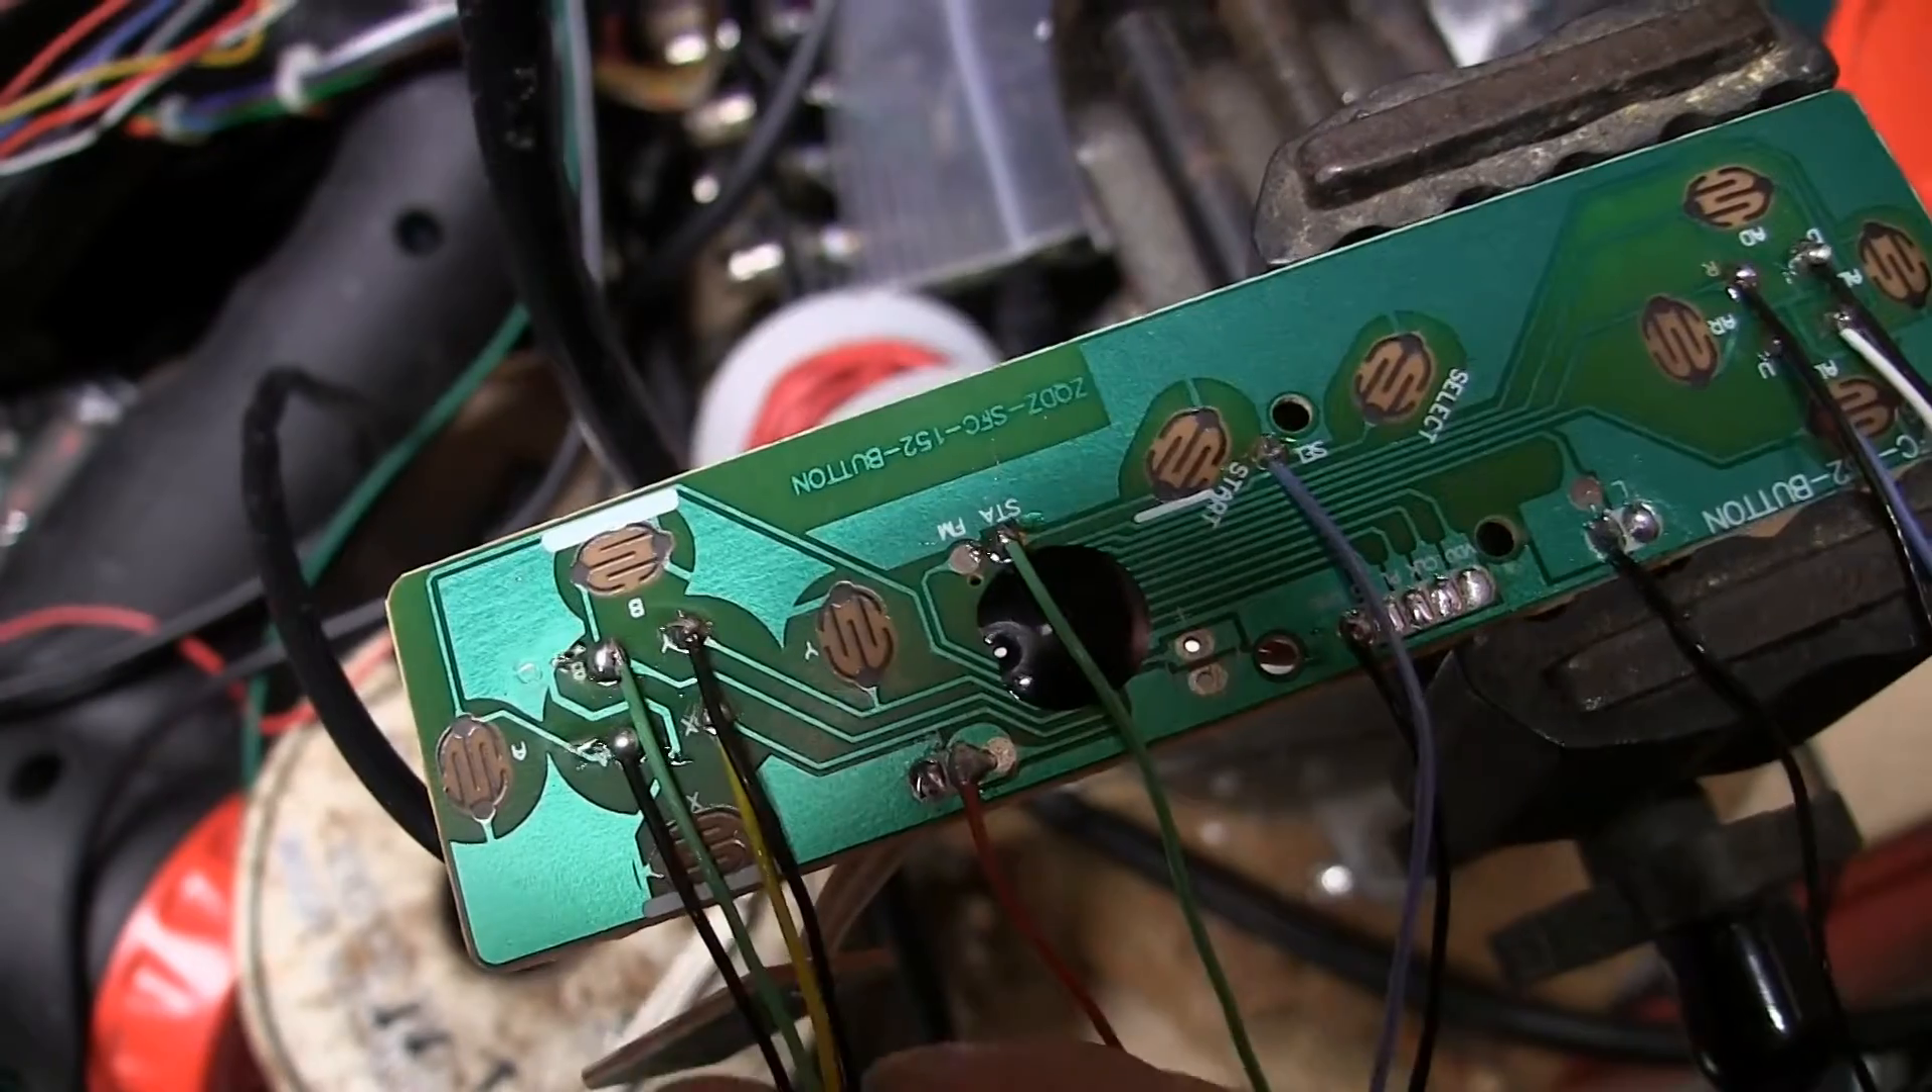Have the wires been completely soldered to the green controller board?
Yes.